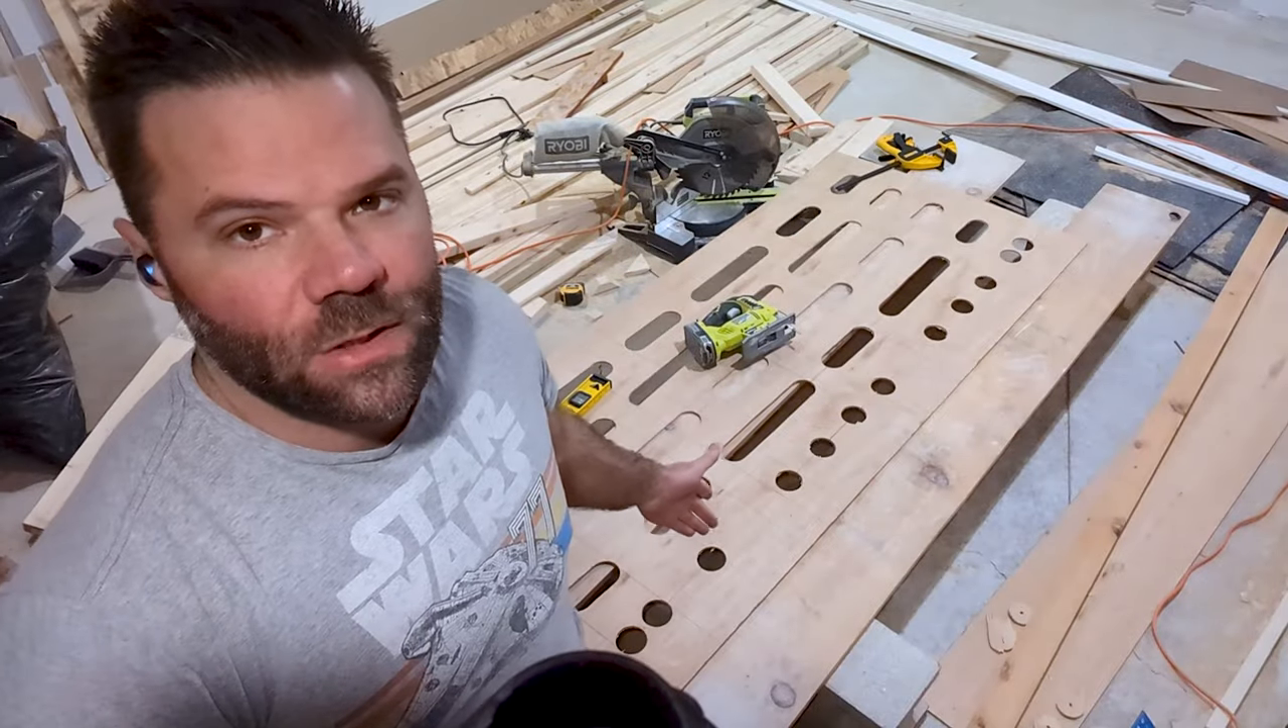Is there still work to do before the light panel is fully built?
Yes.